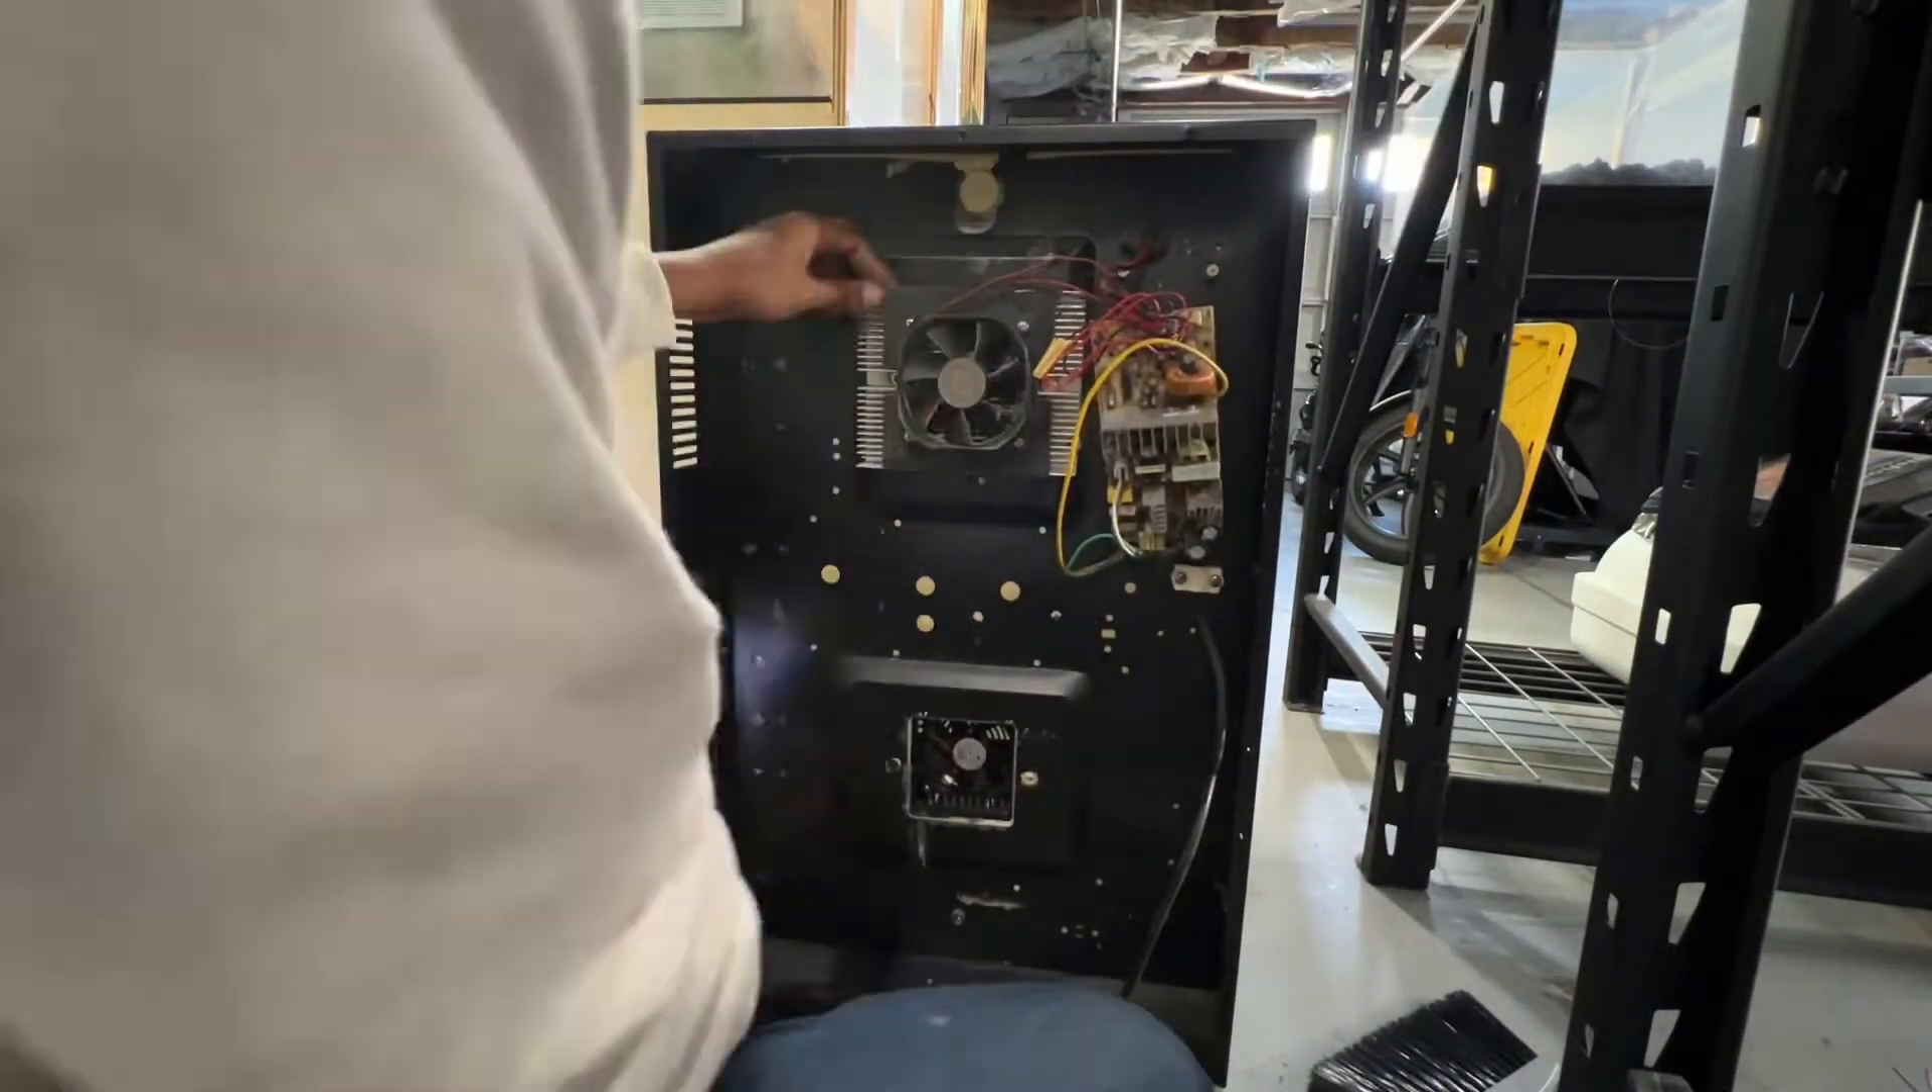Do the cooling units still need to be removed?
Yes.